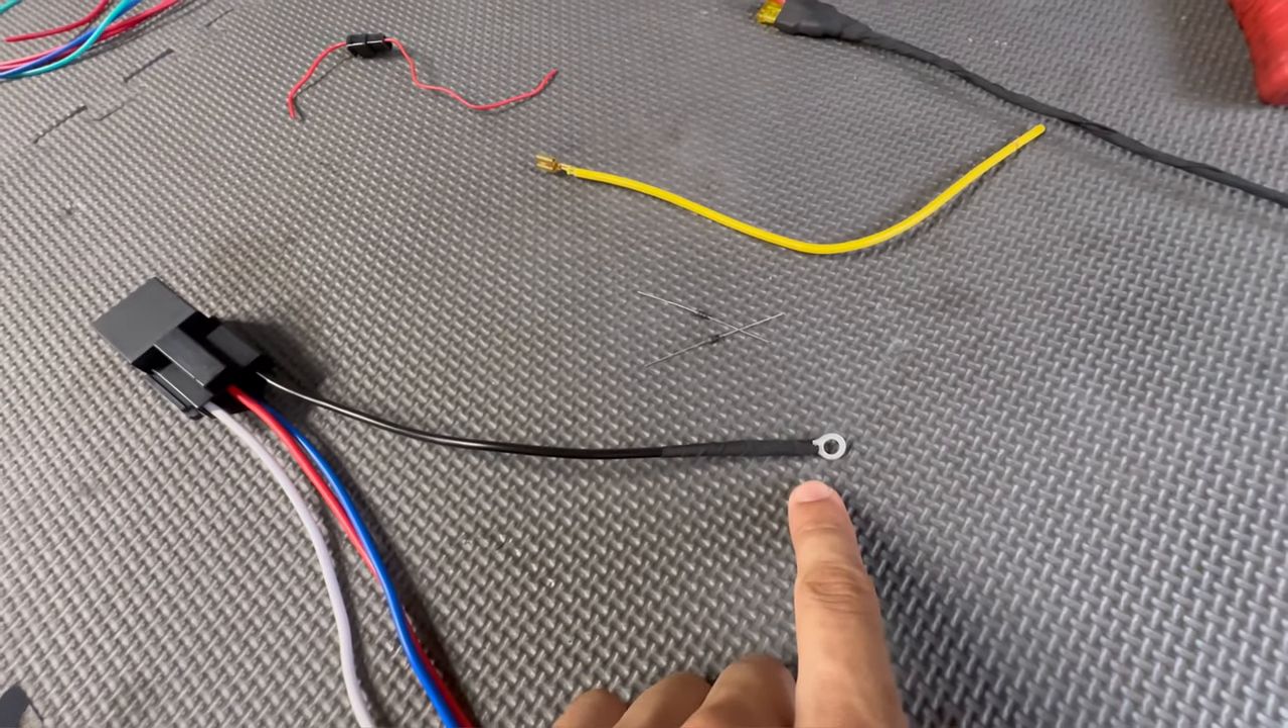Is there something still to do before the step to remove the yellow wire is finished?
No.